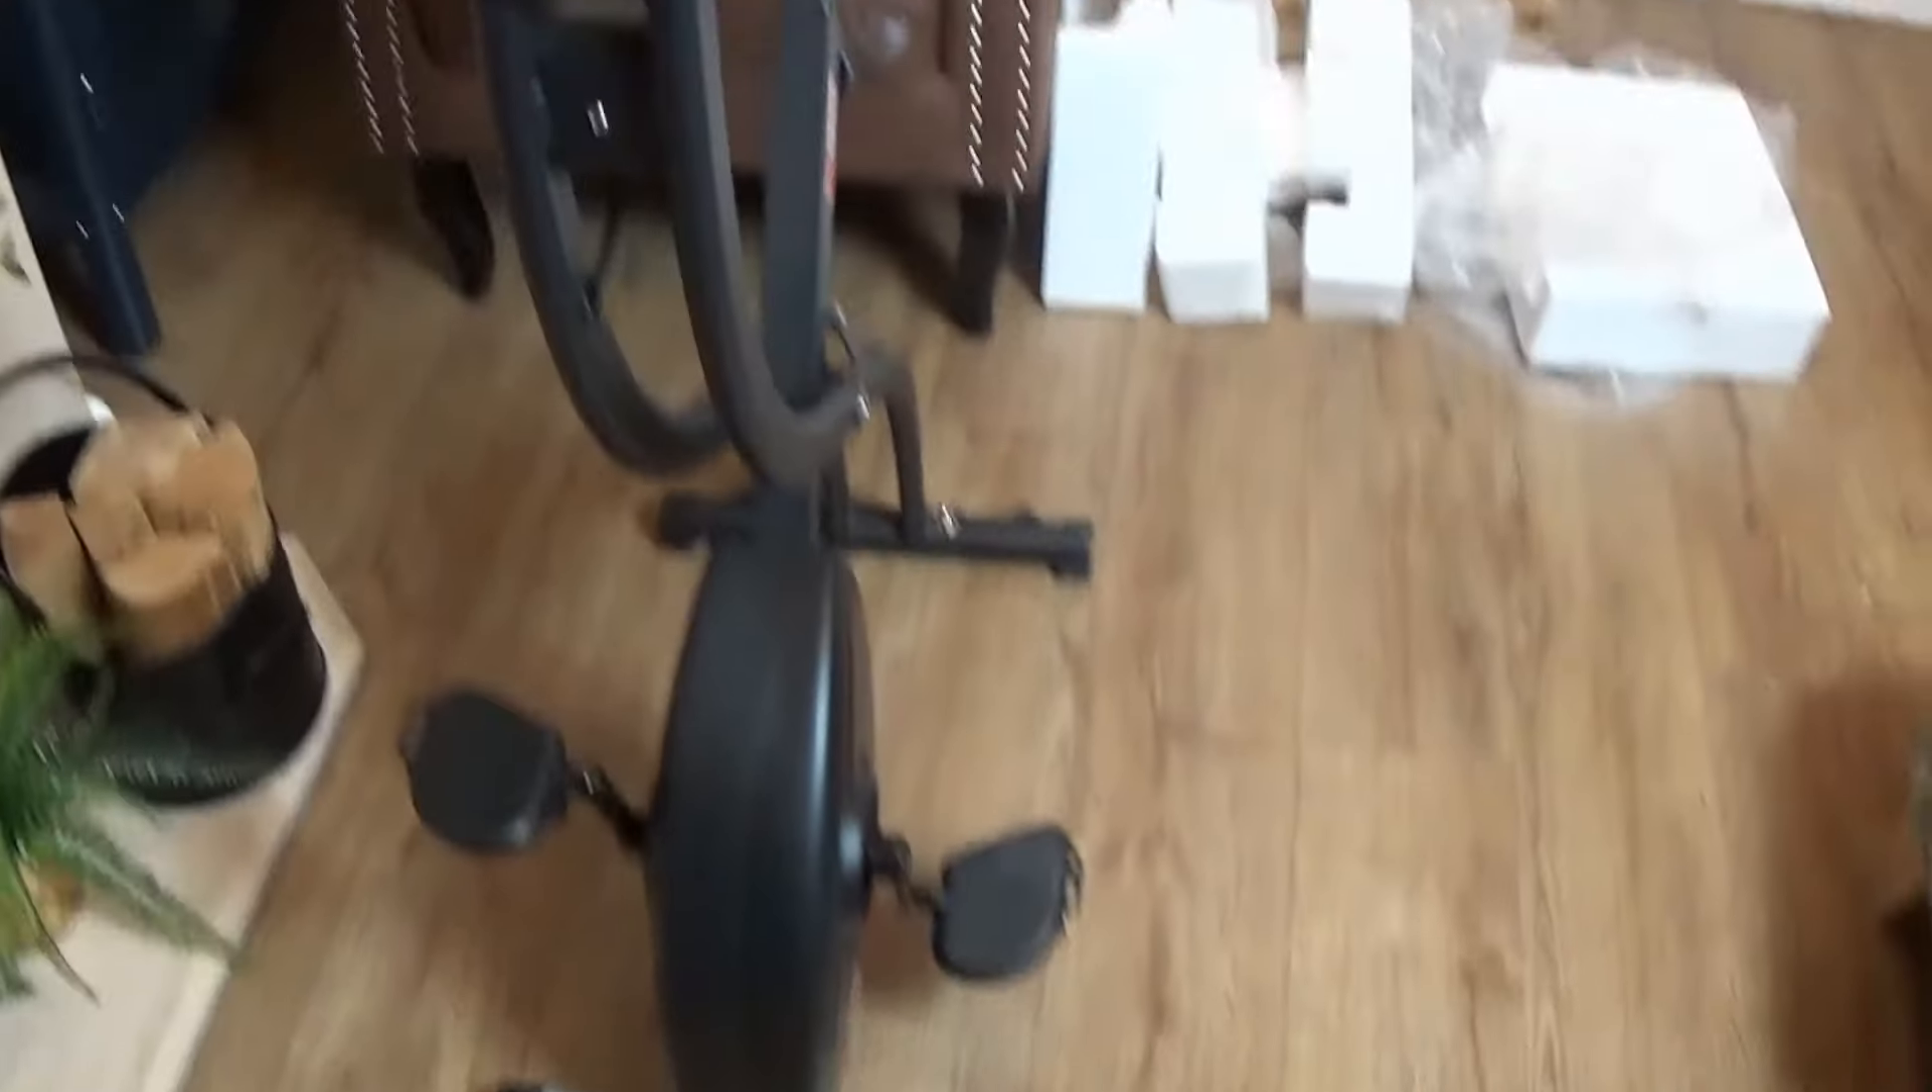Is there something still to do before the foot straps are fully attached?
Yes.